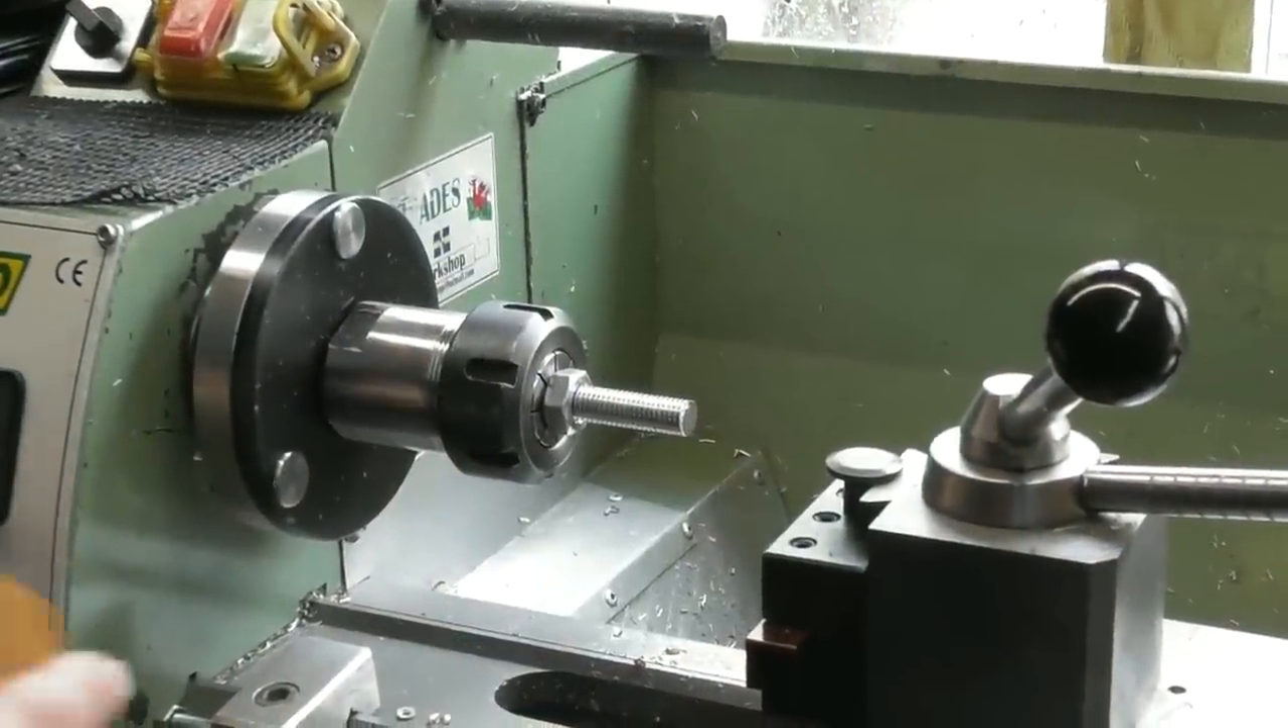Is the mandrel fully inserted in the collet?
Yes.